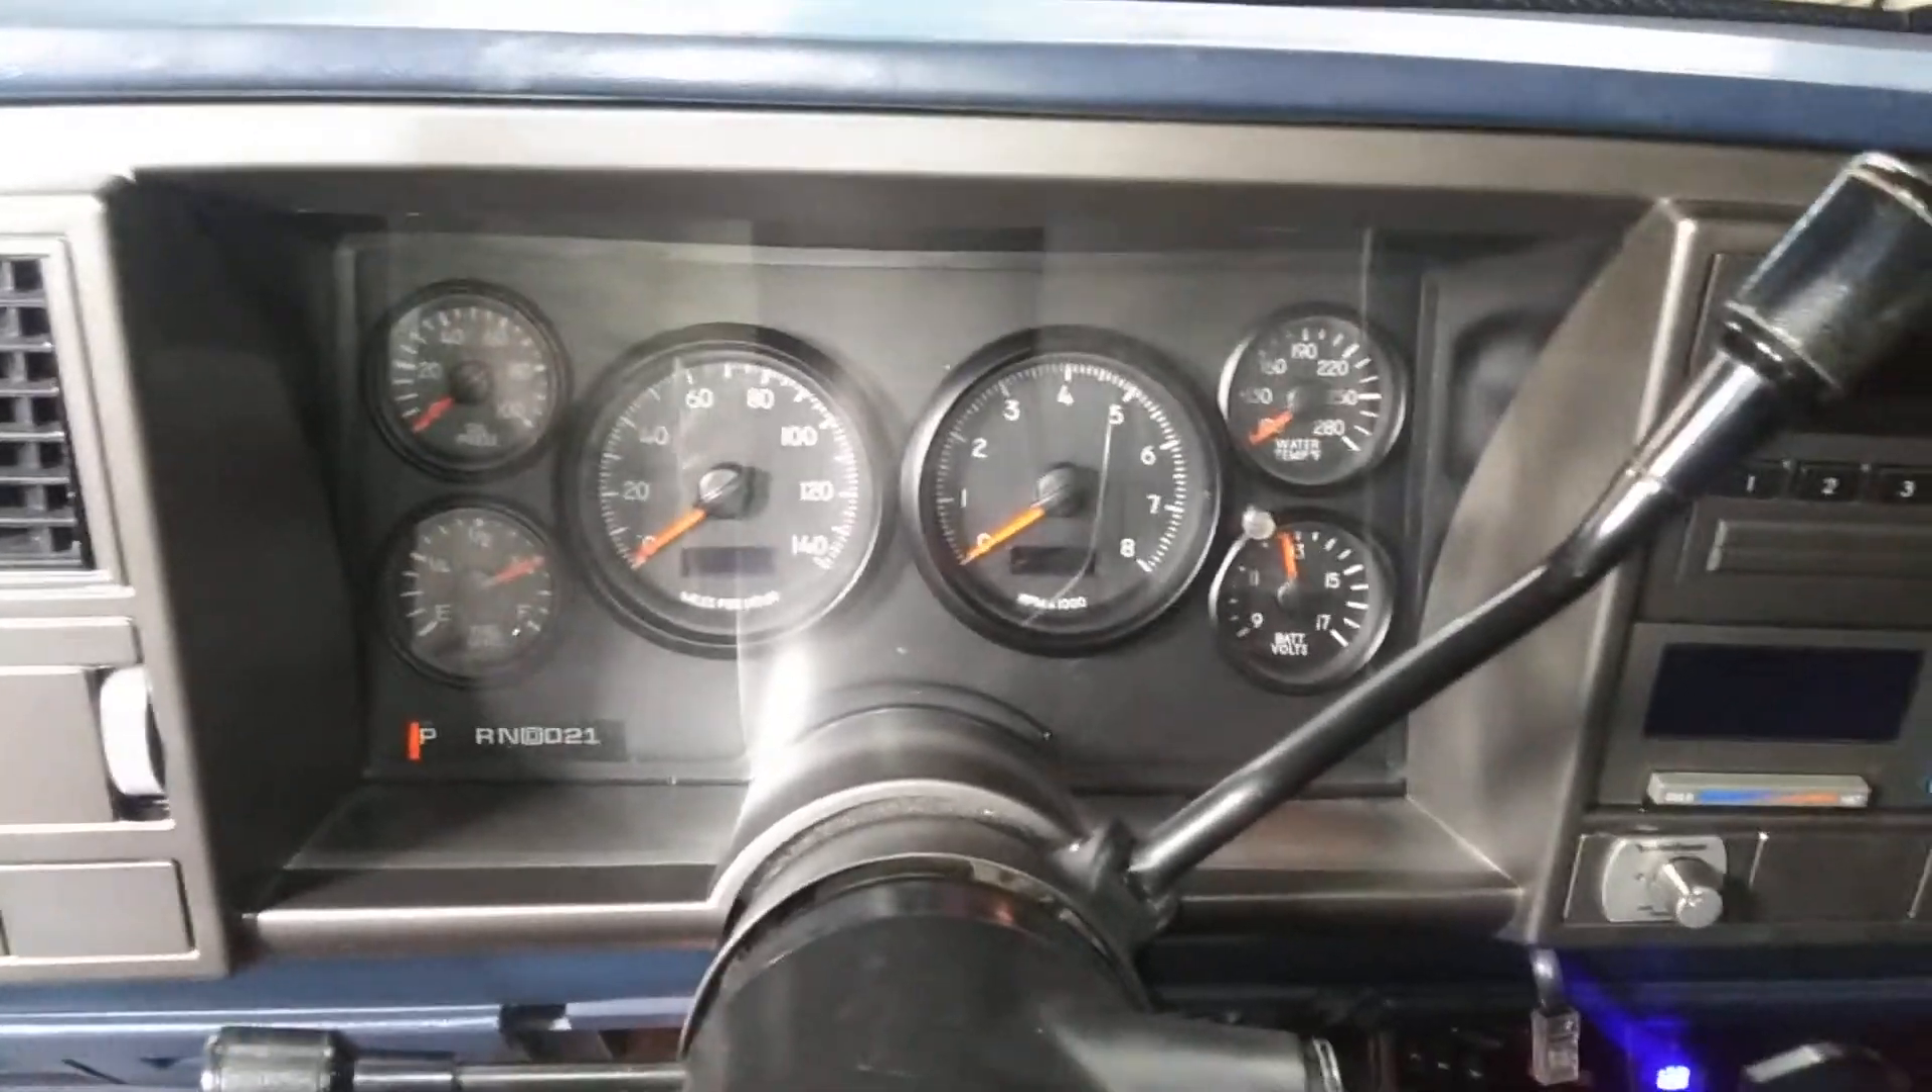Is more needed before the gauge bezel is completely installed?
No.